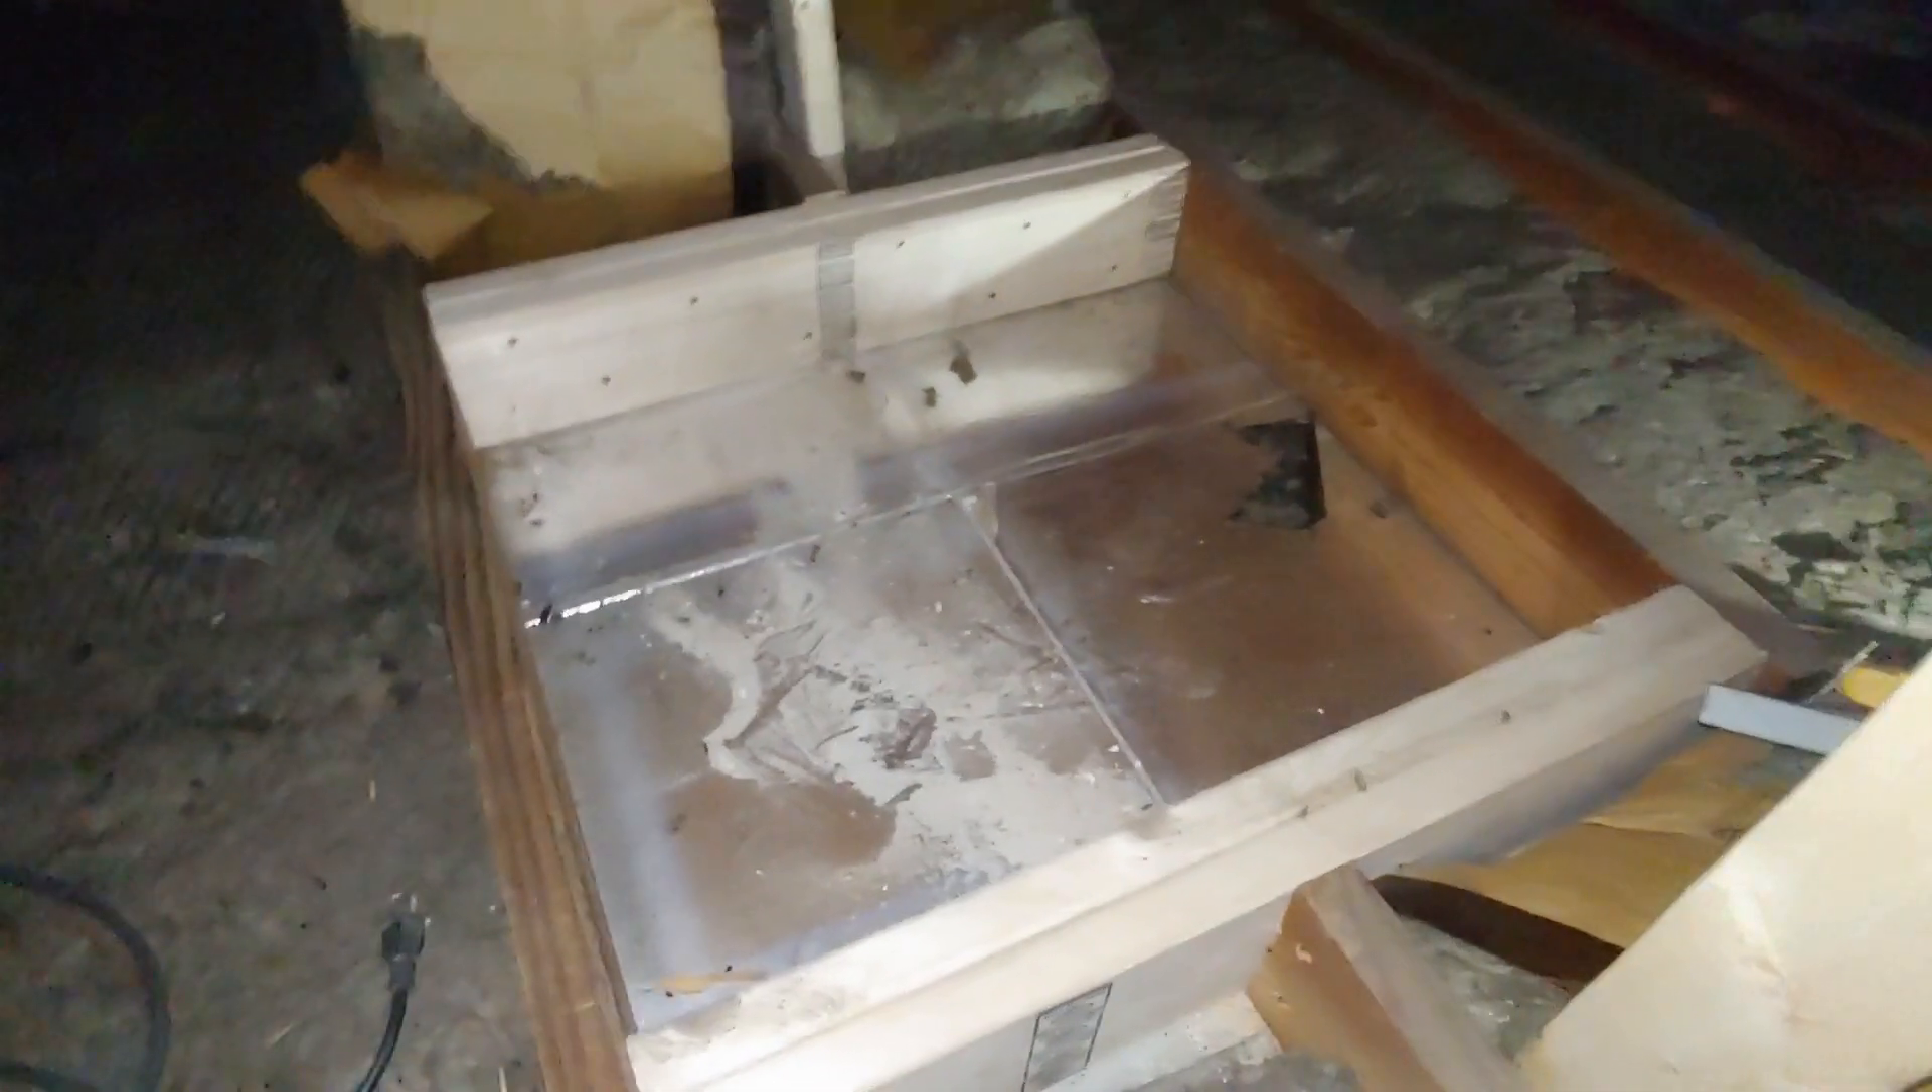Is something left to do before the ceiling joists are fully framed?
No.